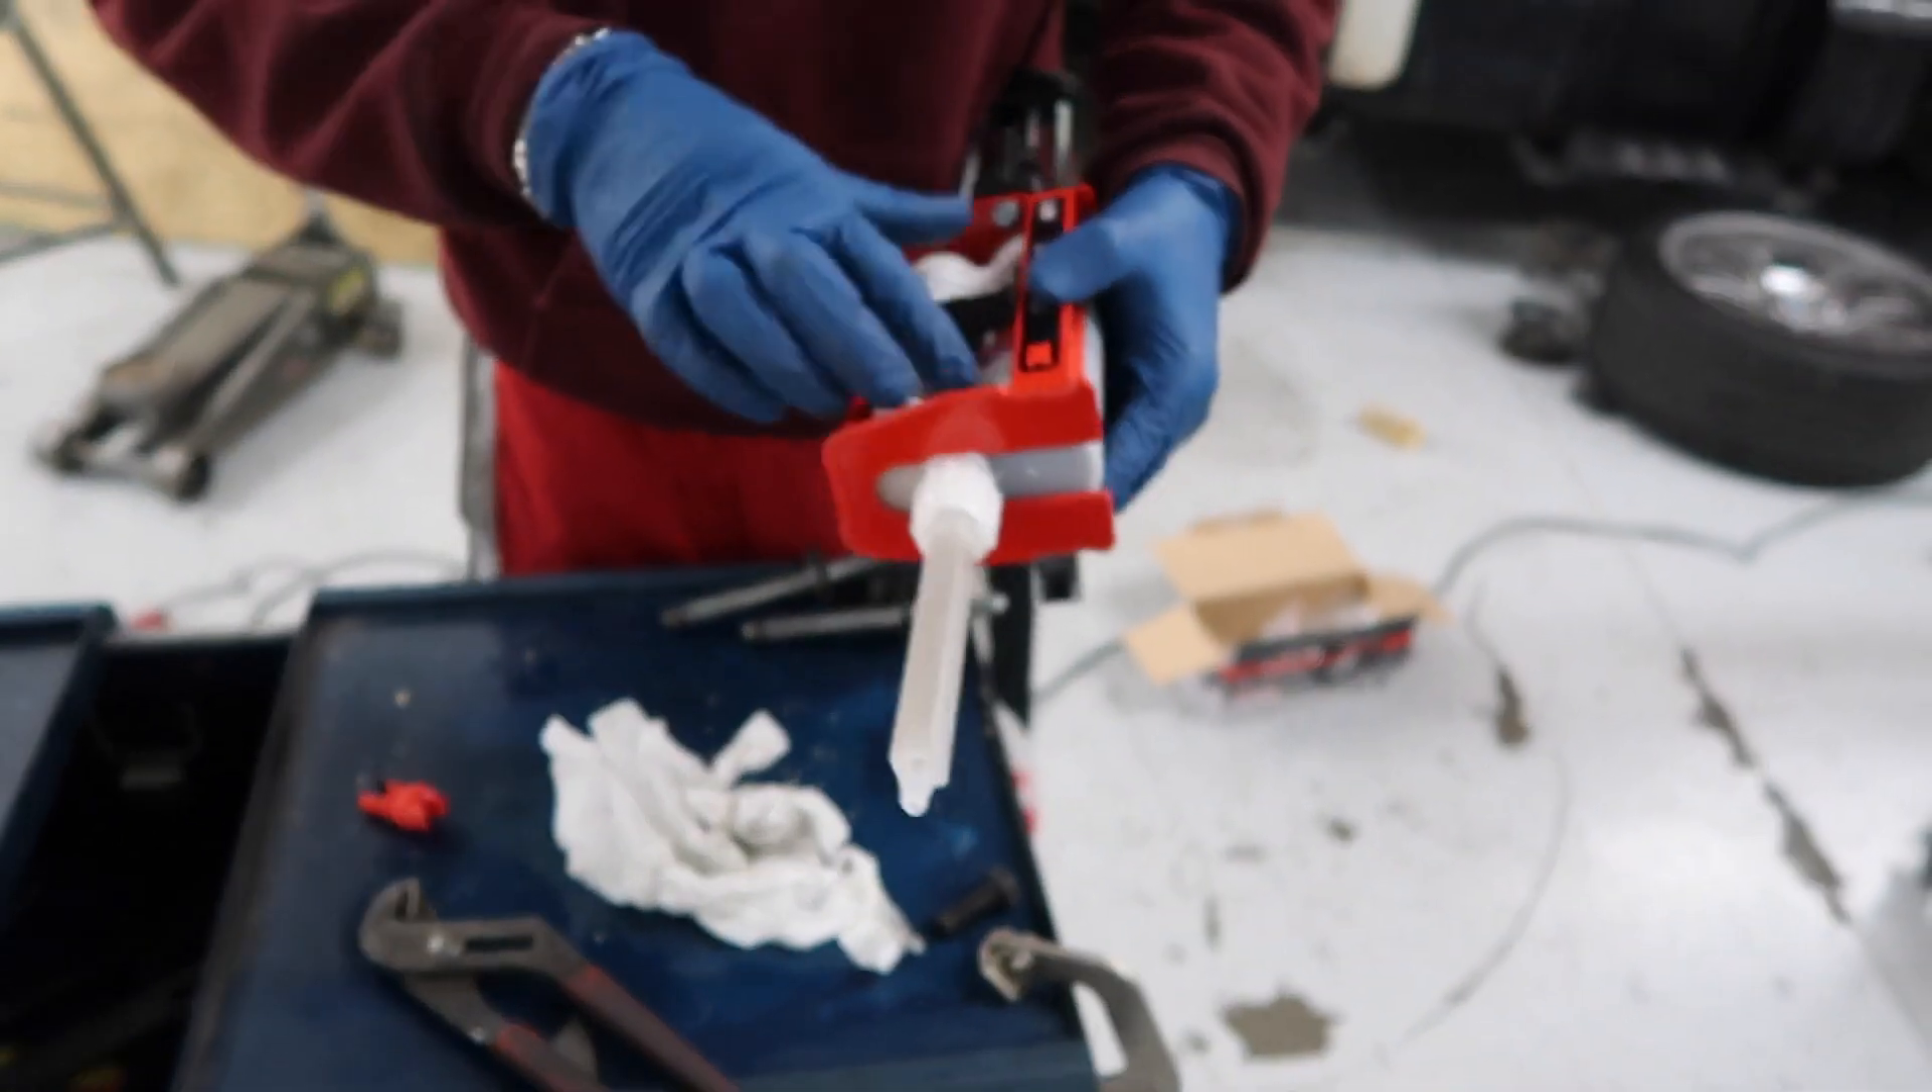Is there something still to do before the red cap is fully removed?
No.